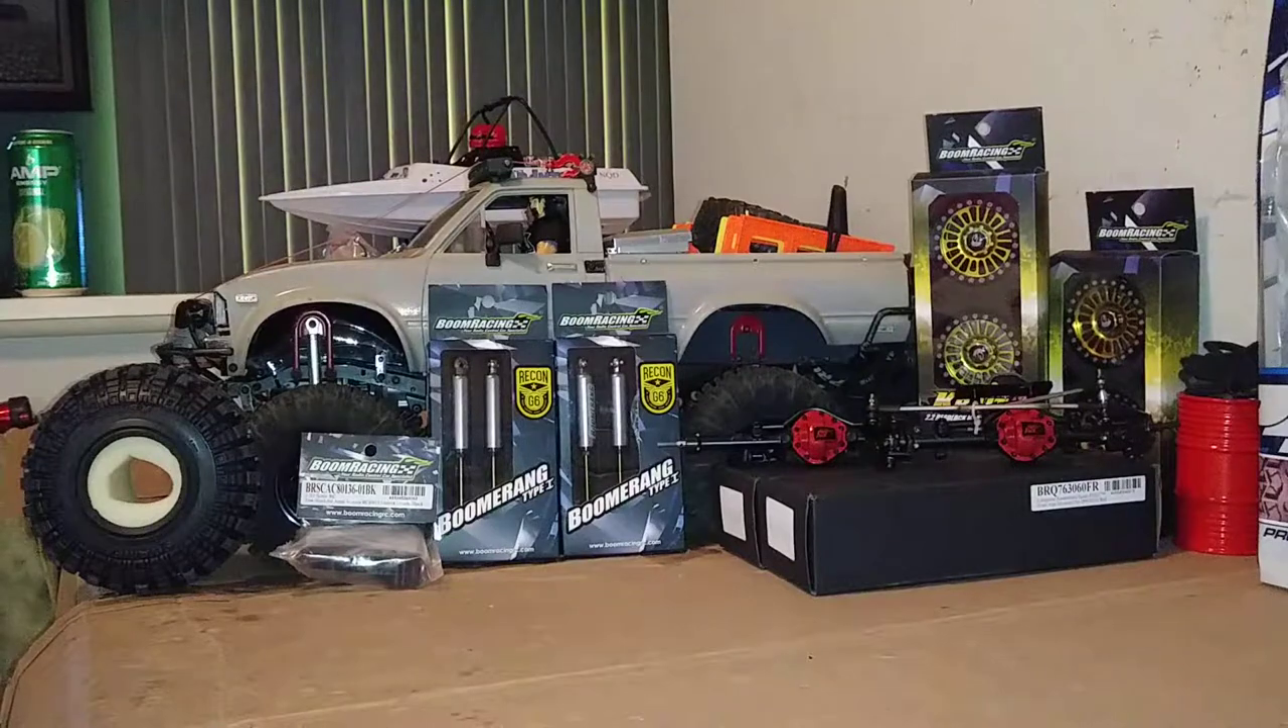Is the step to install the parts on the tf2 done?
No.